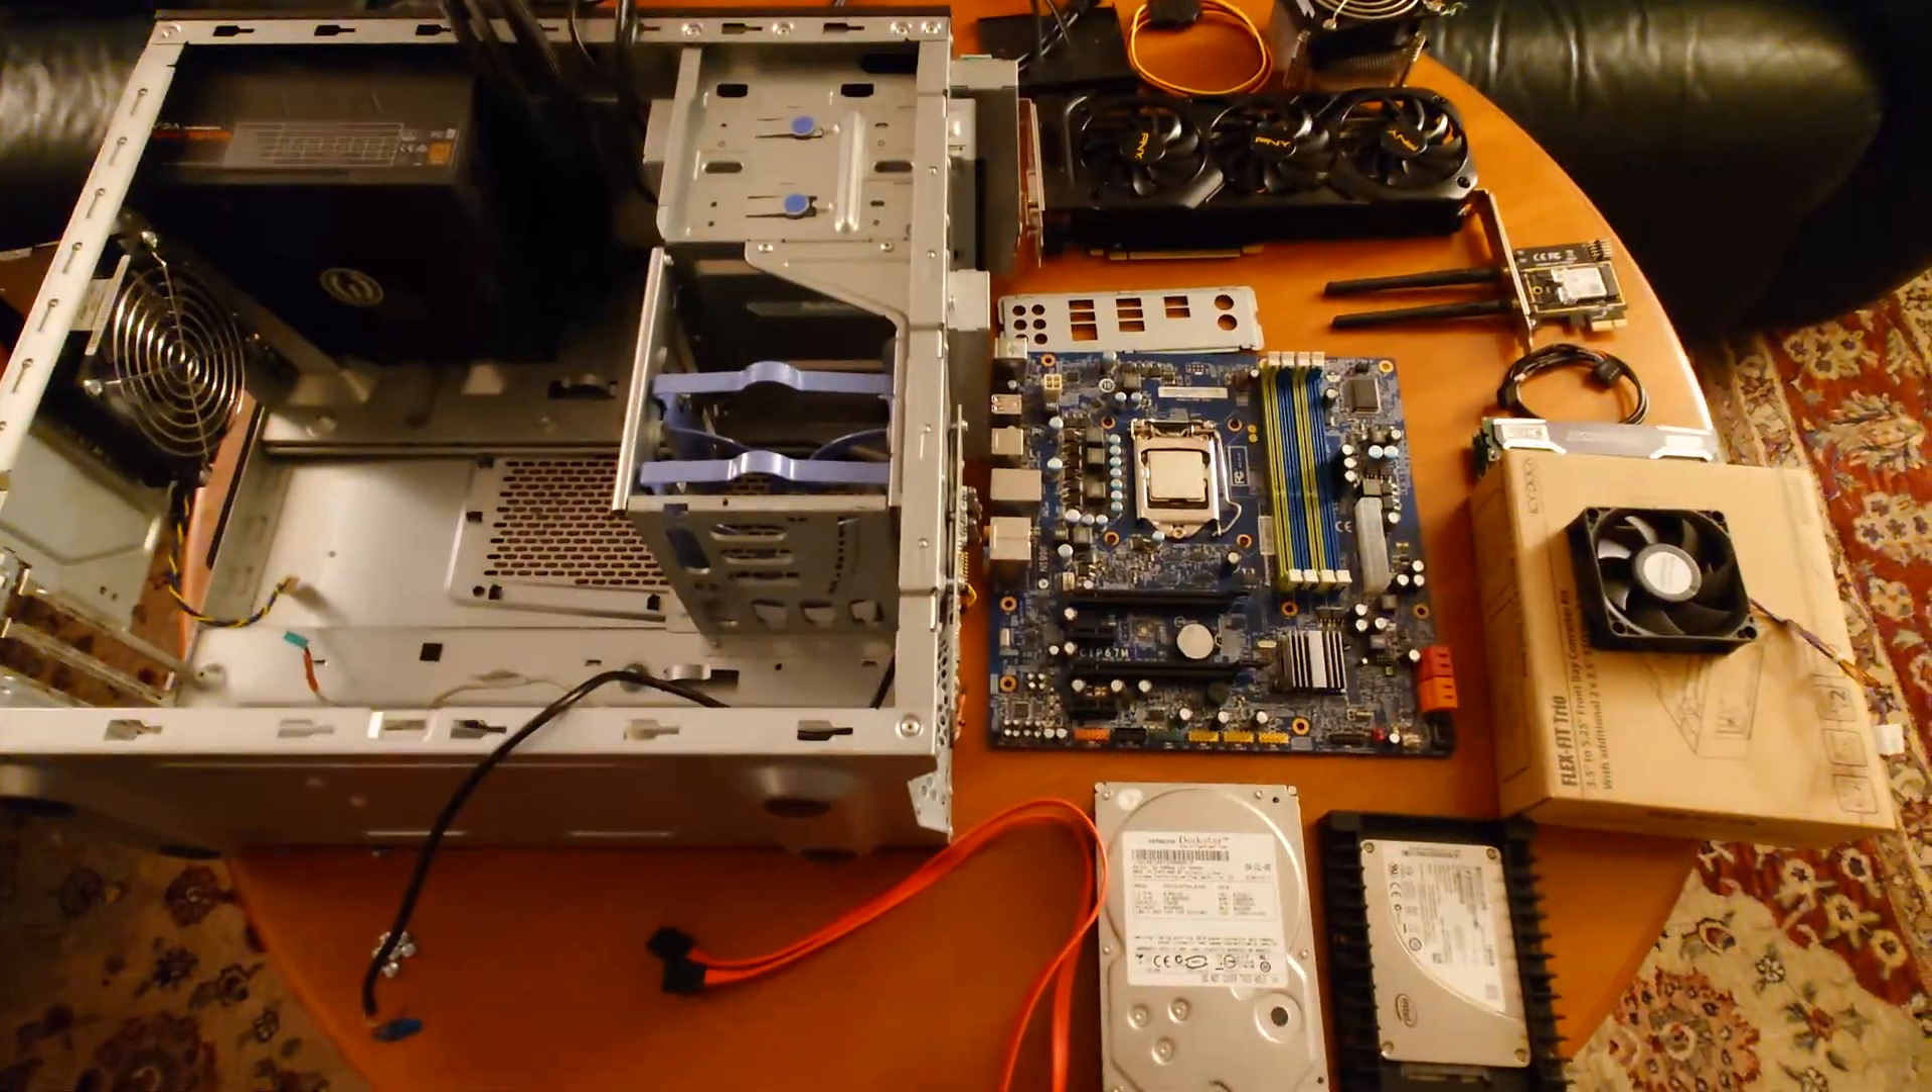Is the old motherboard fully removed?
Yes.